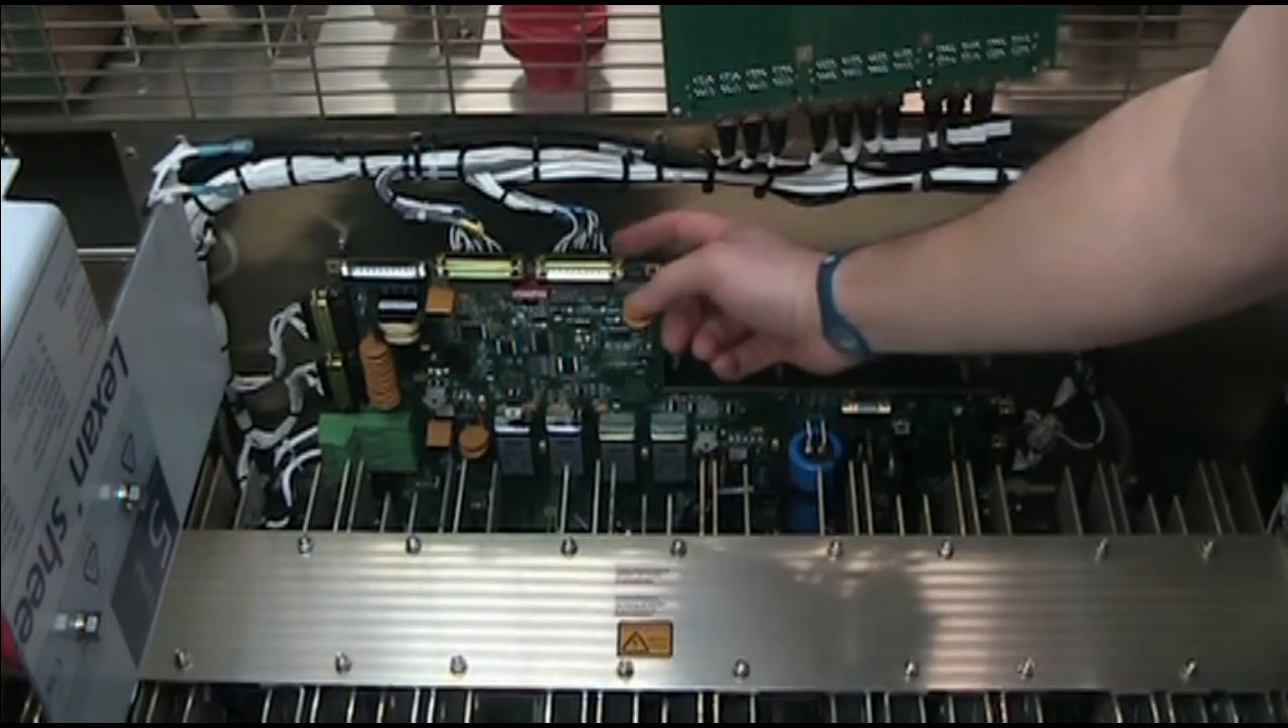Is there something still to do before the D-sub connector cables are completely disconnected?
Yes.